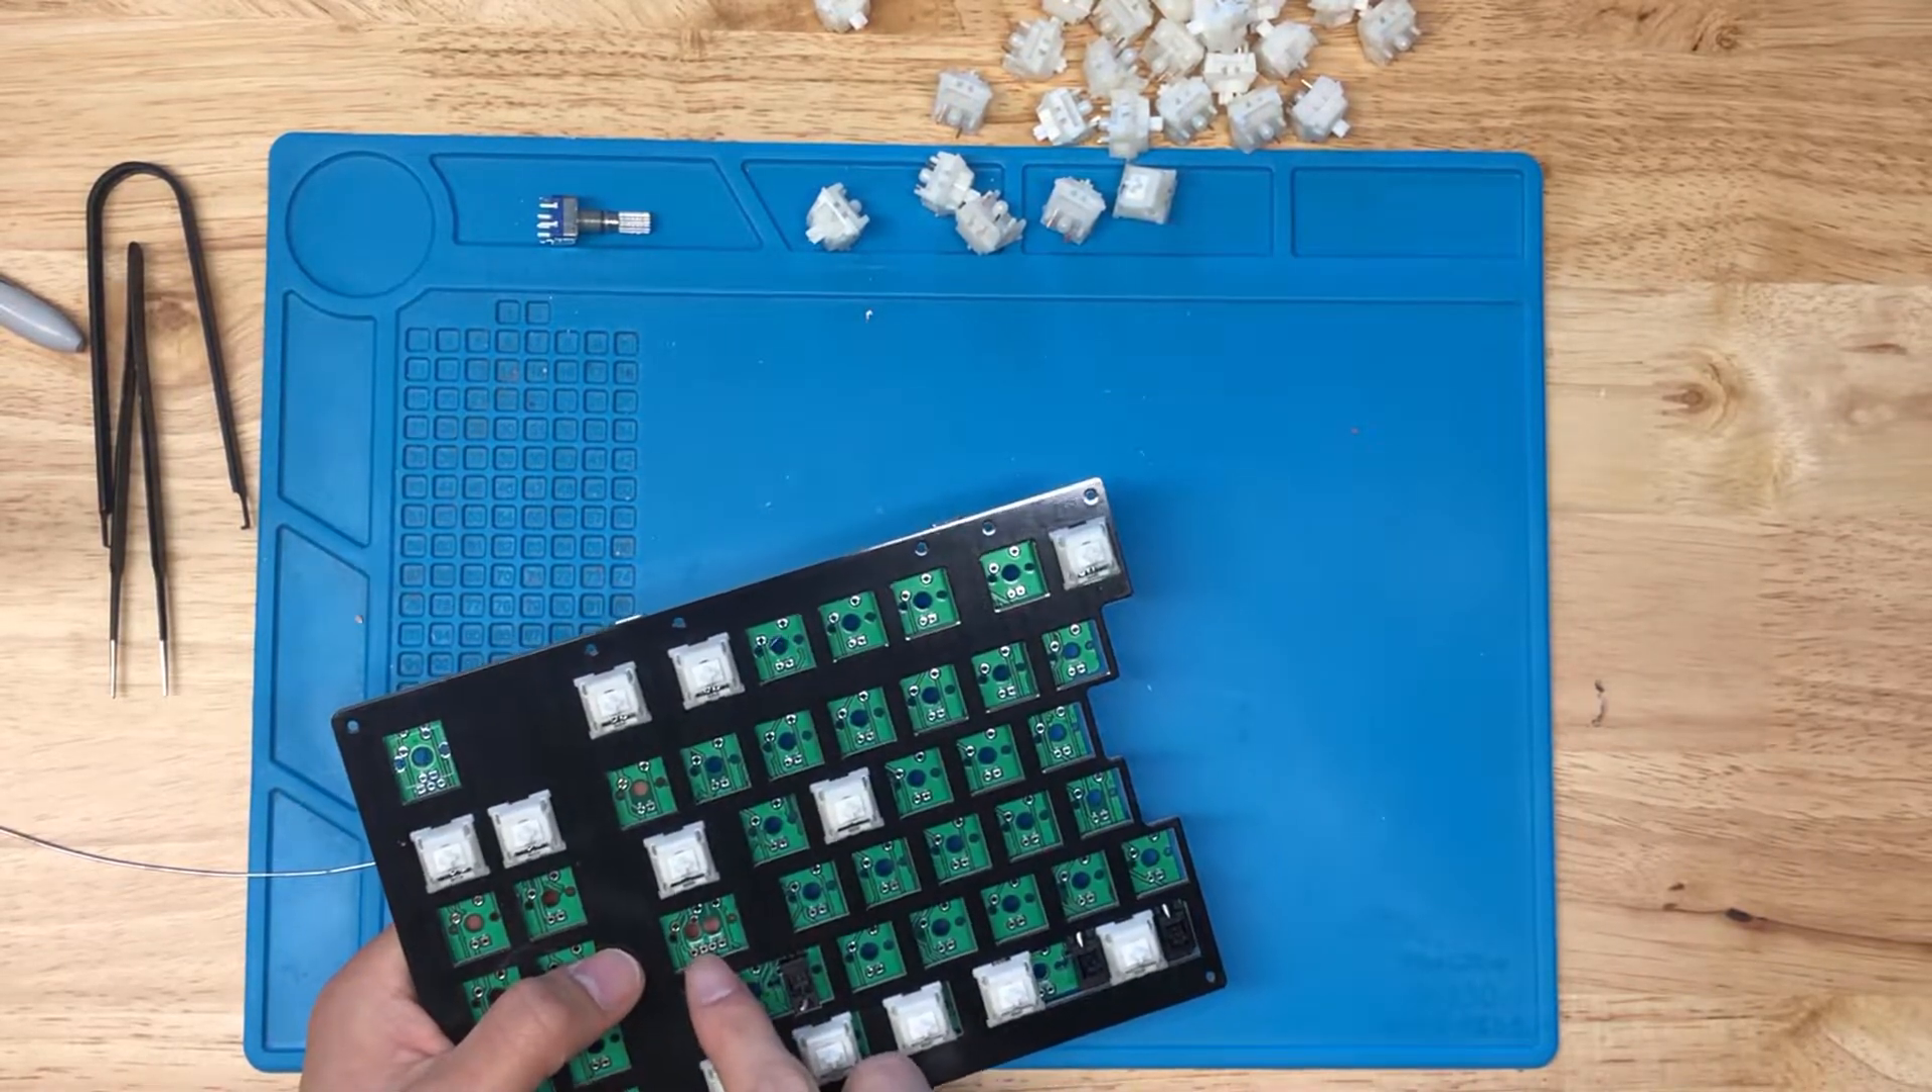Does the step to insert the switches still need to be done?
Yes.